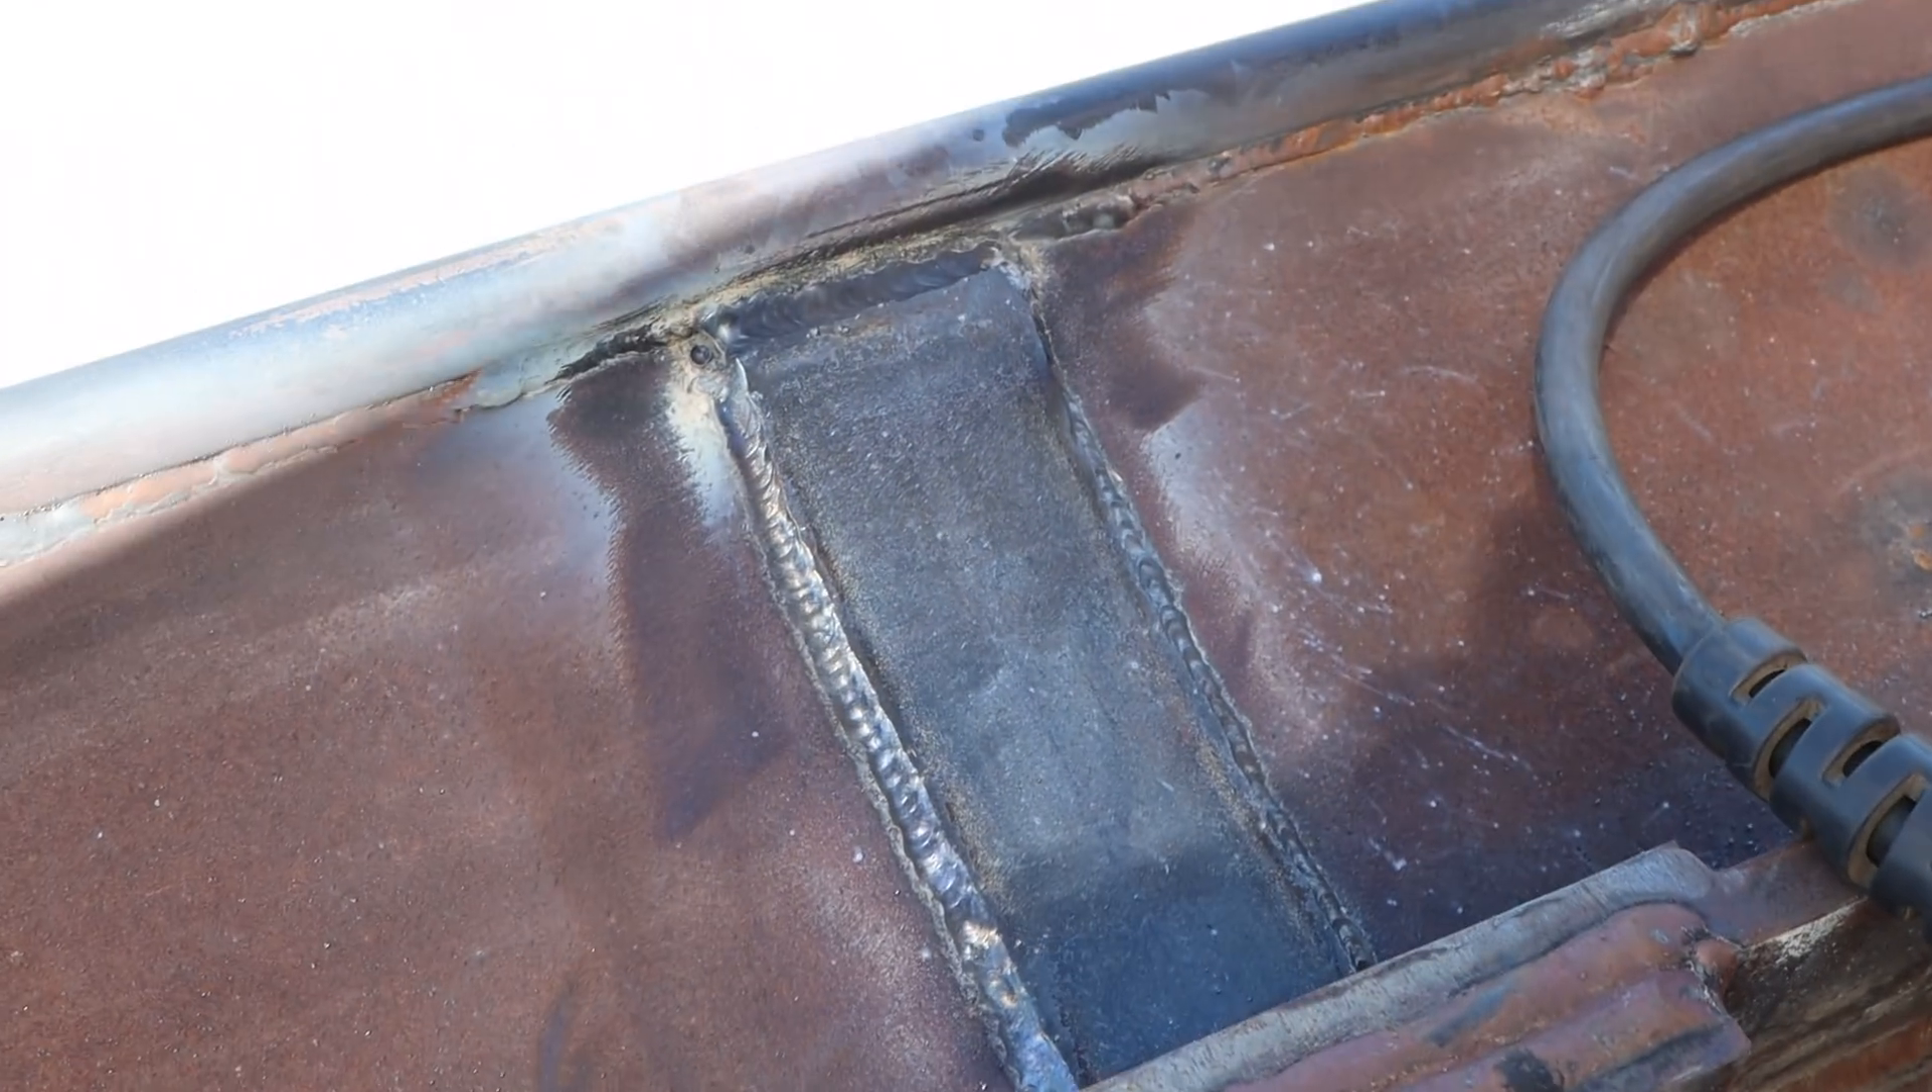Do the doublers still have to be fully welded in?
No.